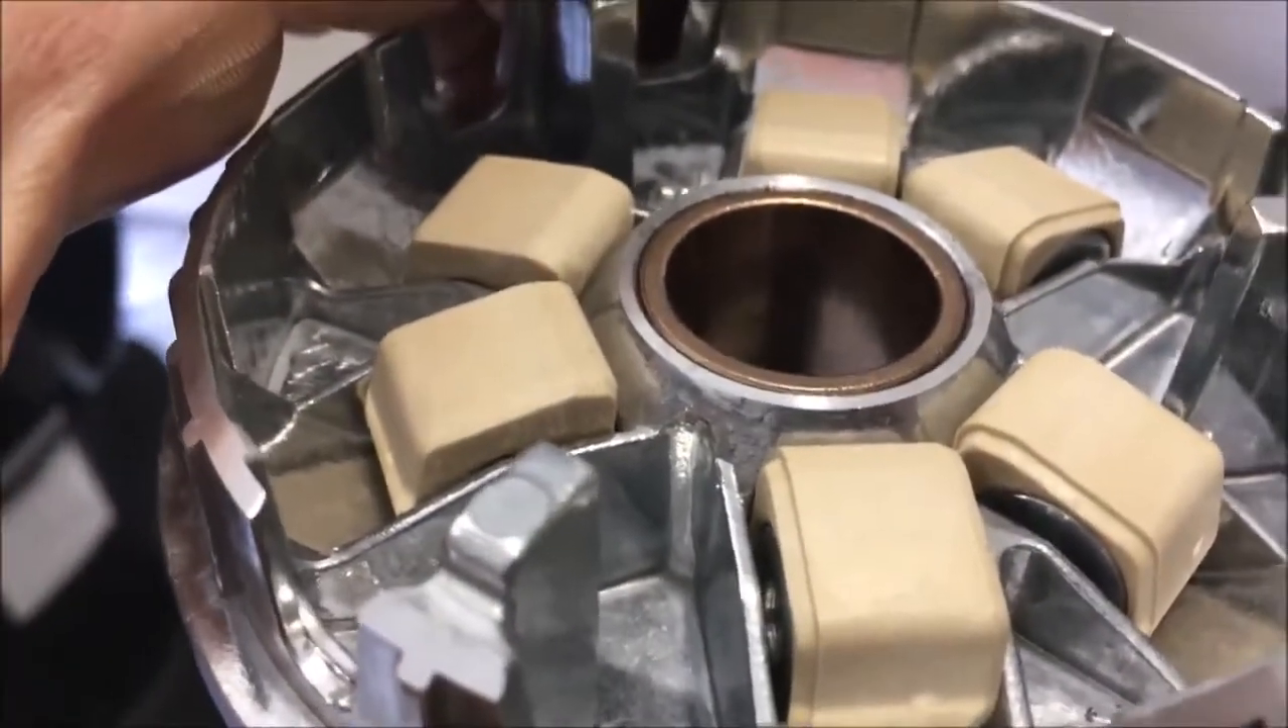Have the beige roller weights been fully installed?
Yes.